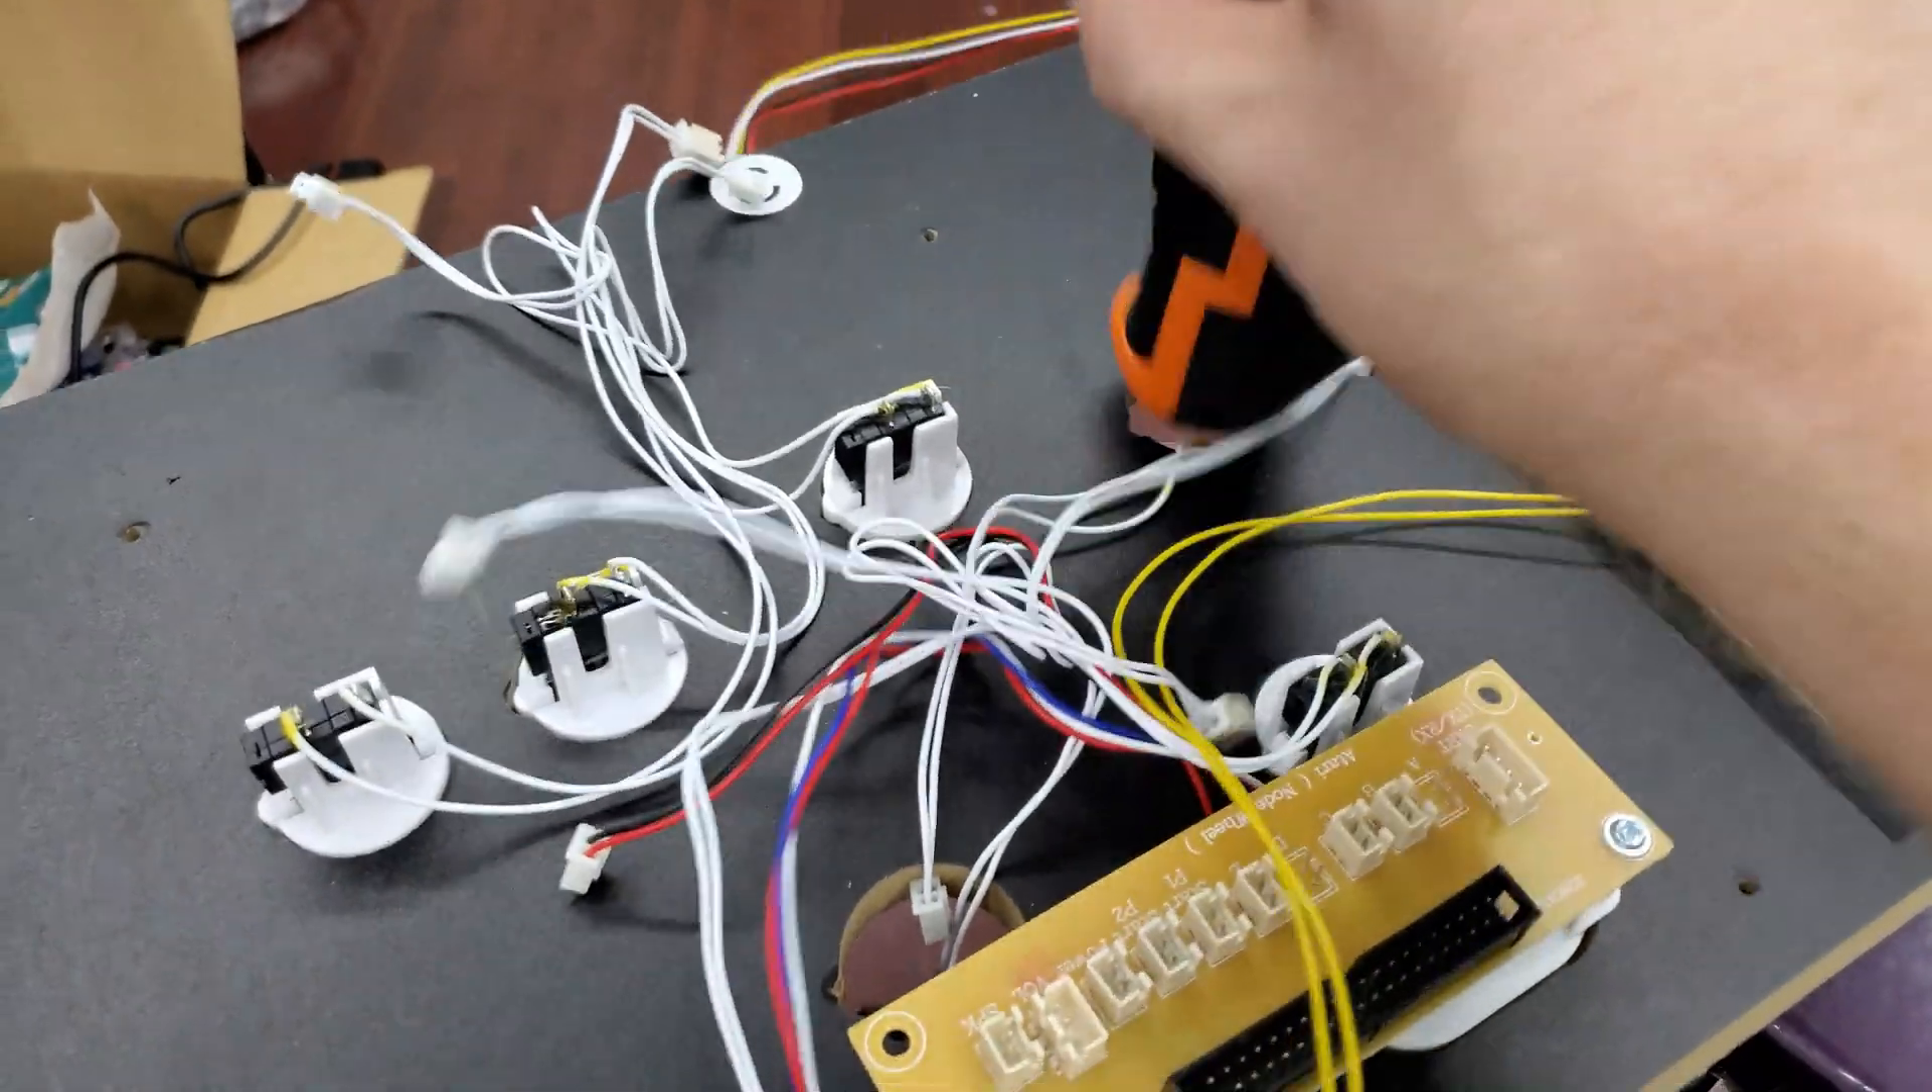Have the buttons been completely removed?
No.